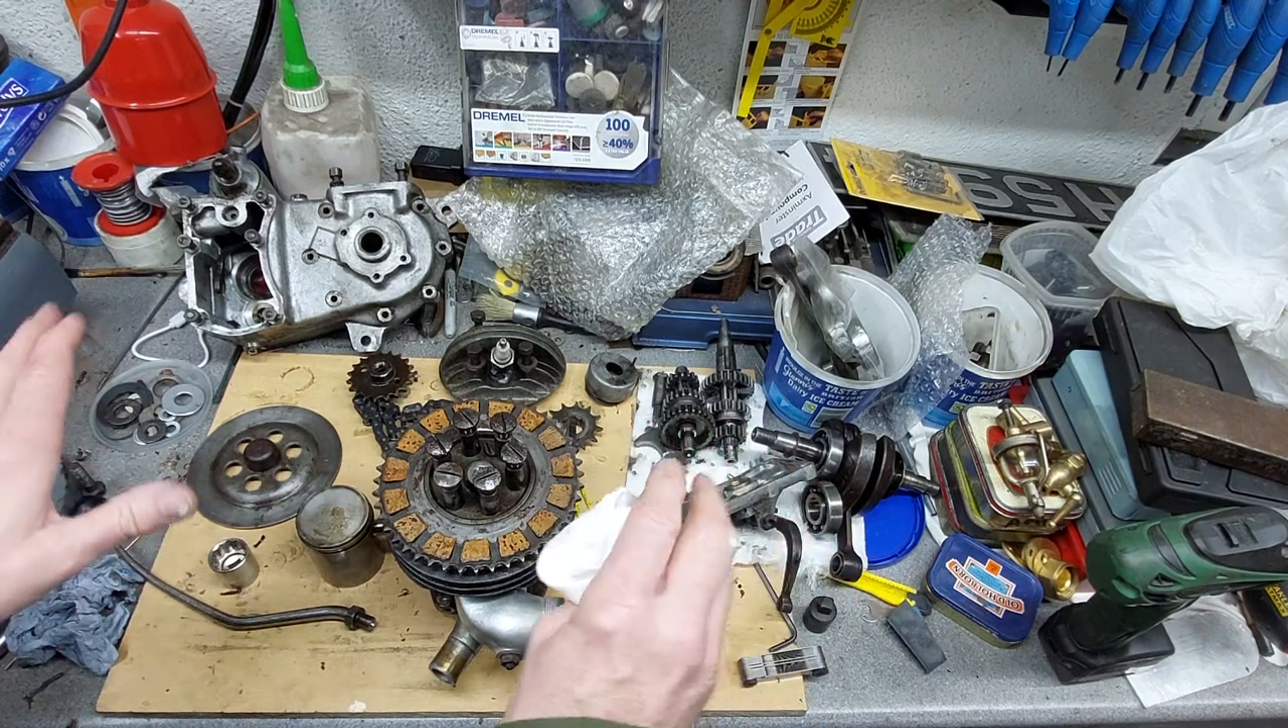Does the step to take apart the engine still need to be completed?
No.